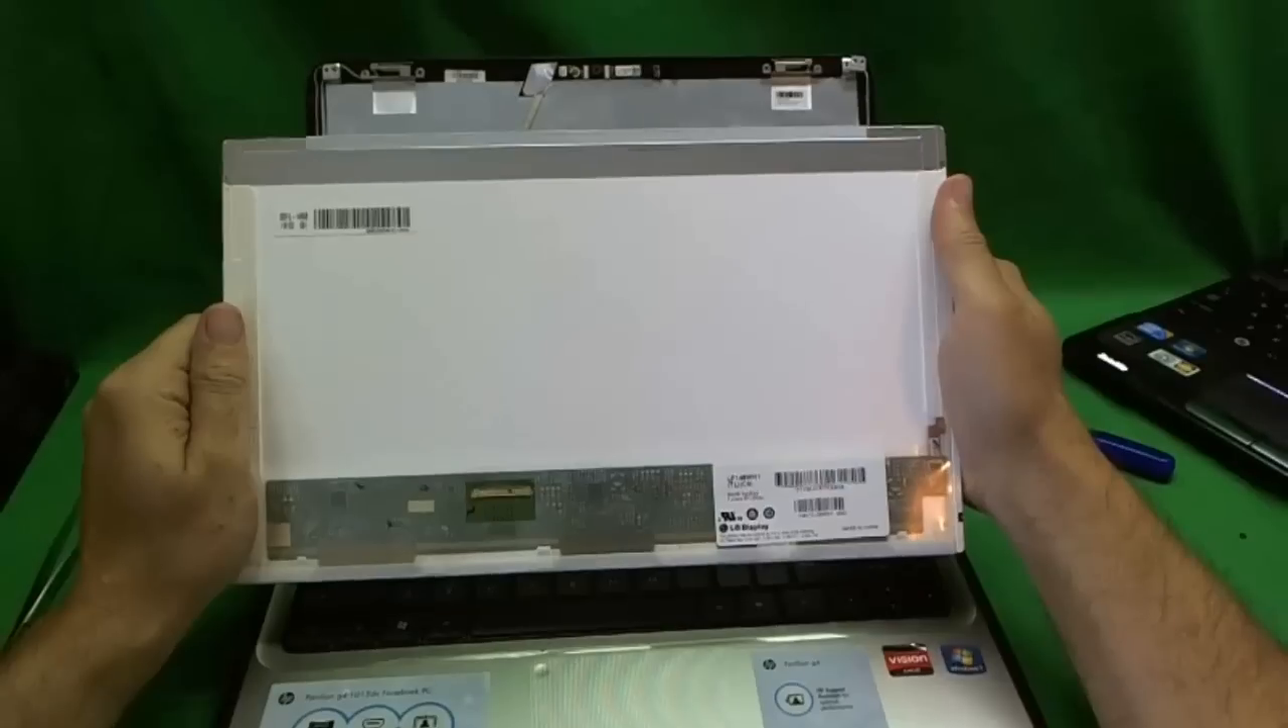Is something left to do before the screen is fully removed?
No.